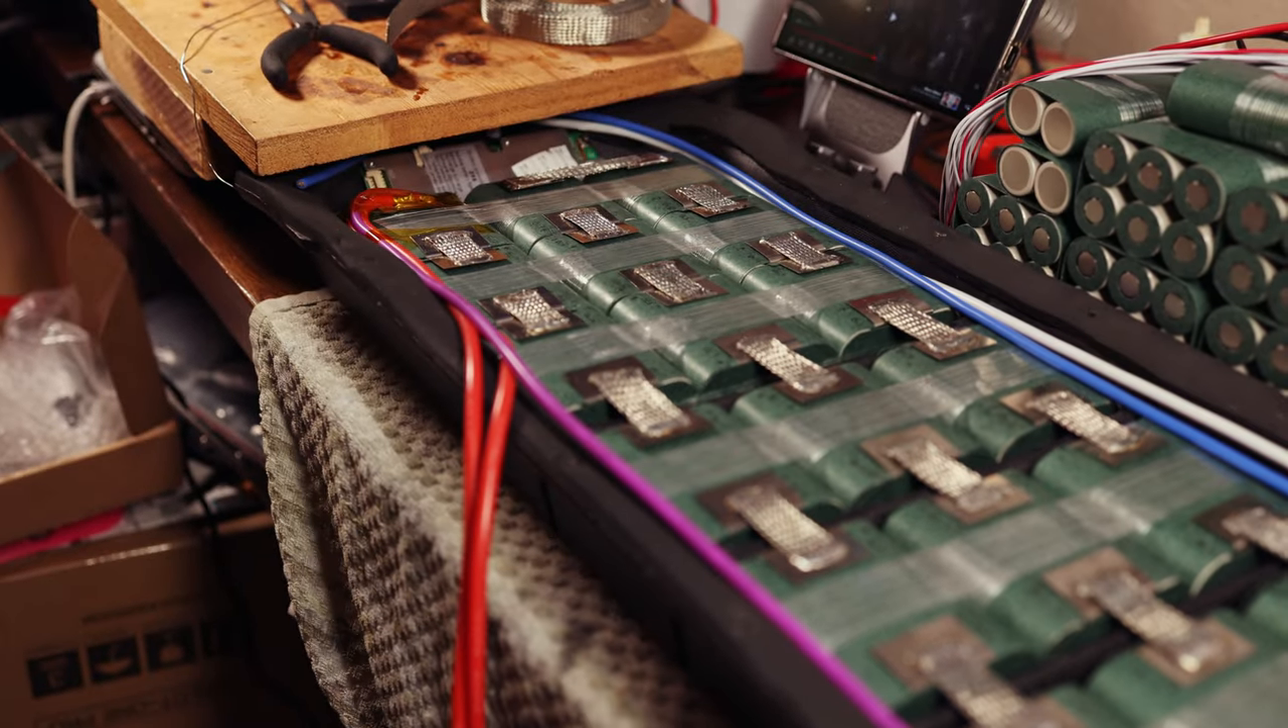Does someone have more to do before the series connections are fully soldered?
No.